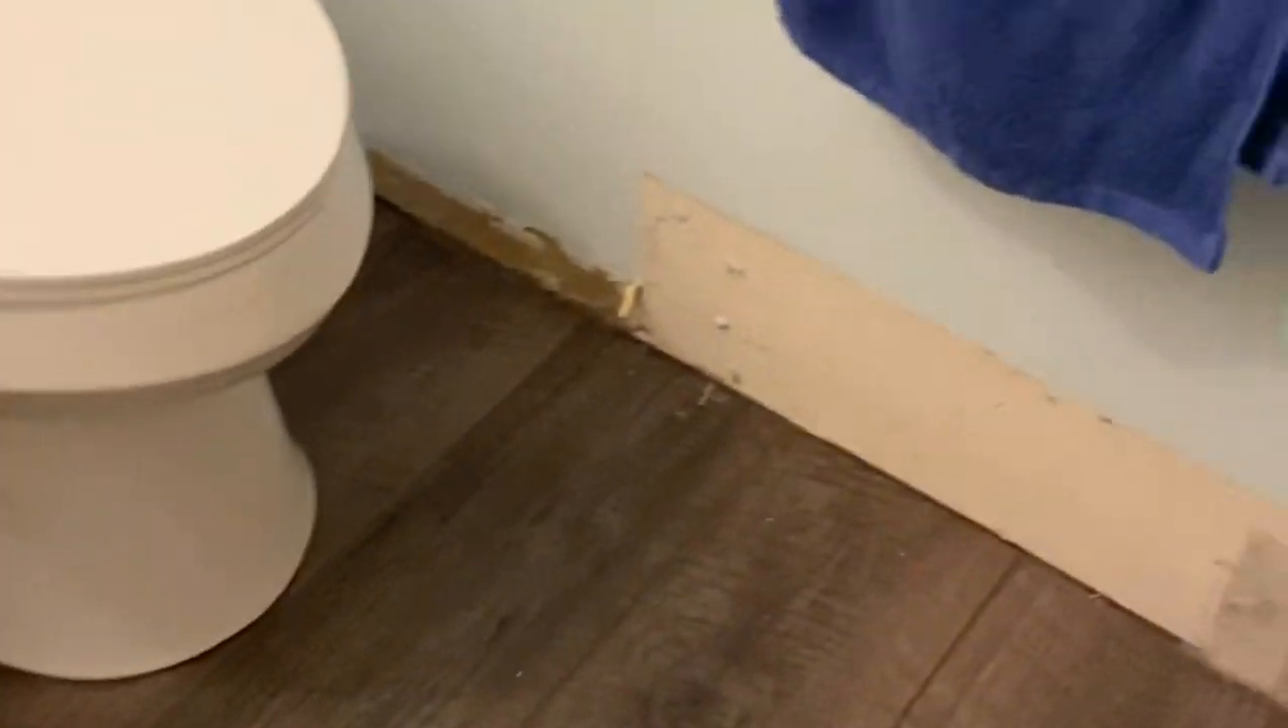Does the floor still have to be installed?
No.